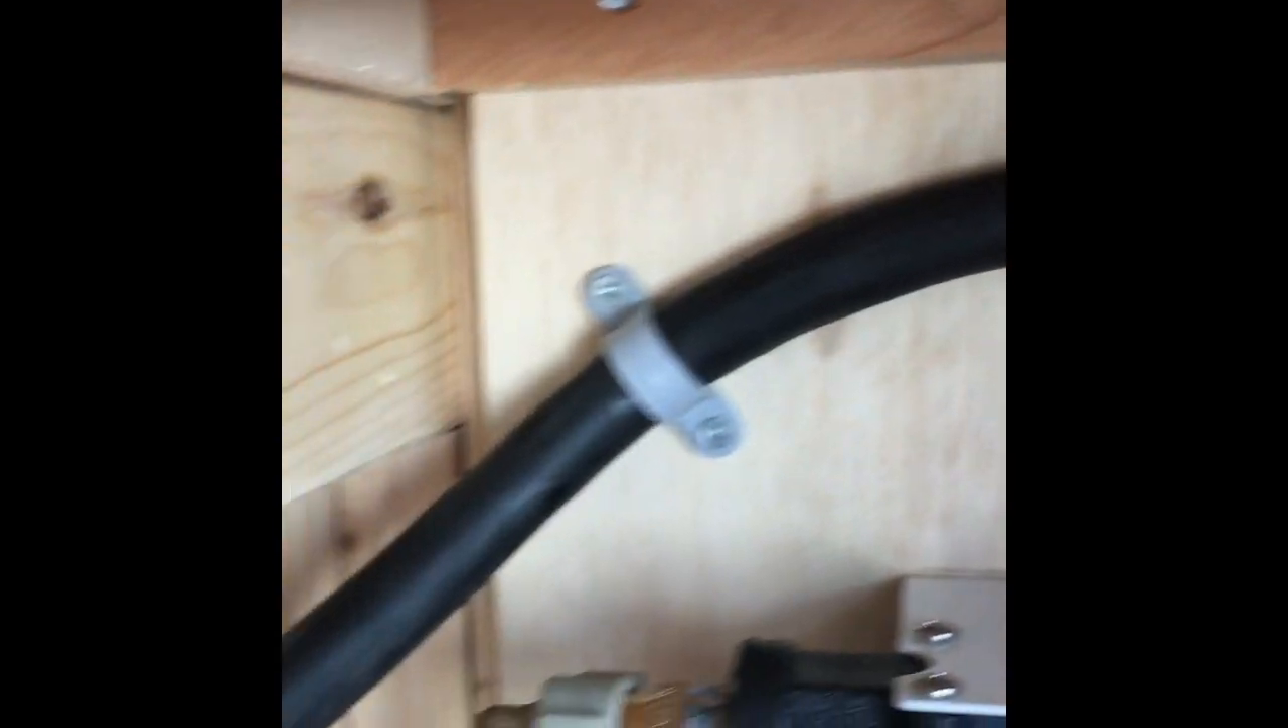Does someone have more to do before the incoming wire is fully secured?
No.